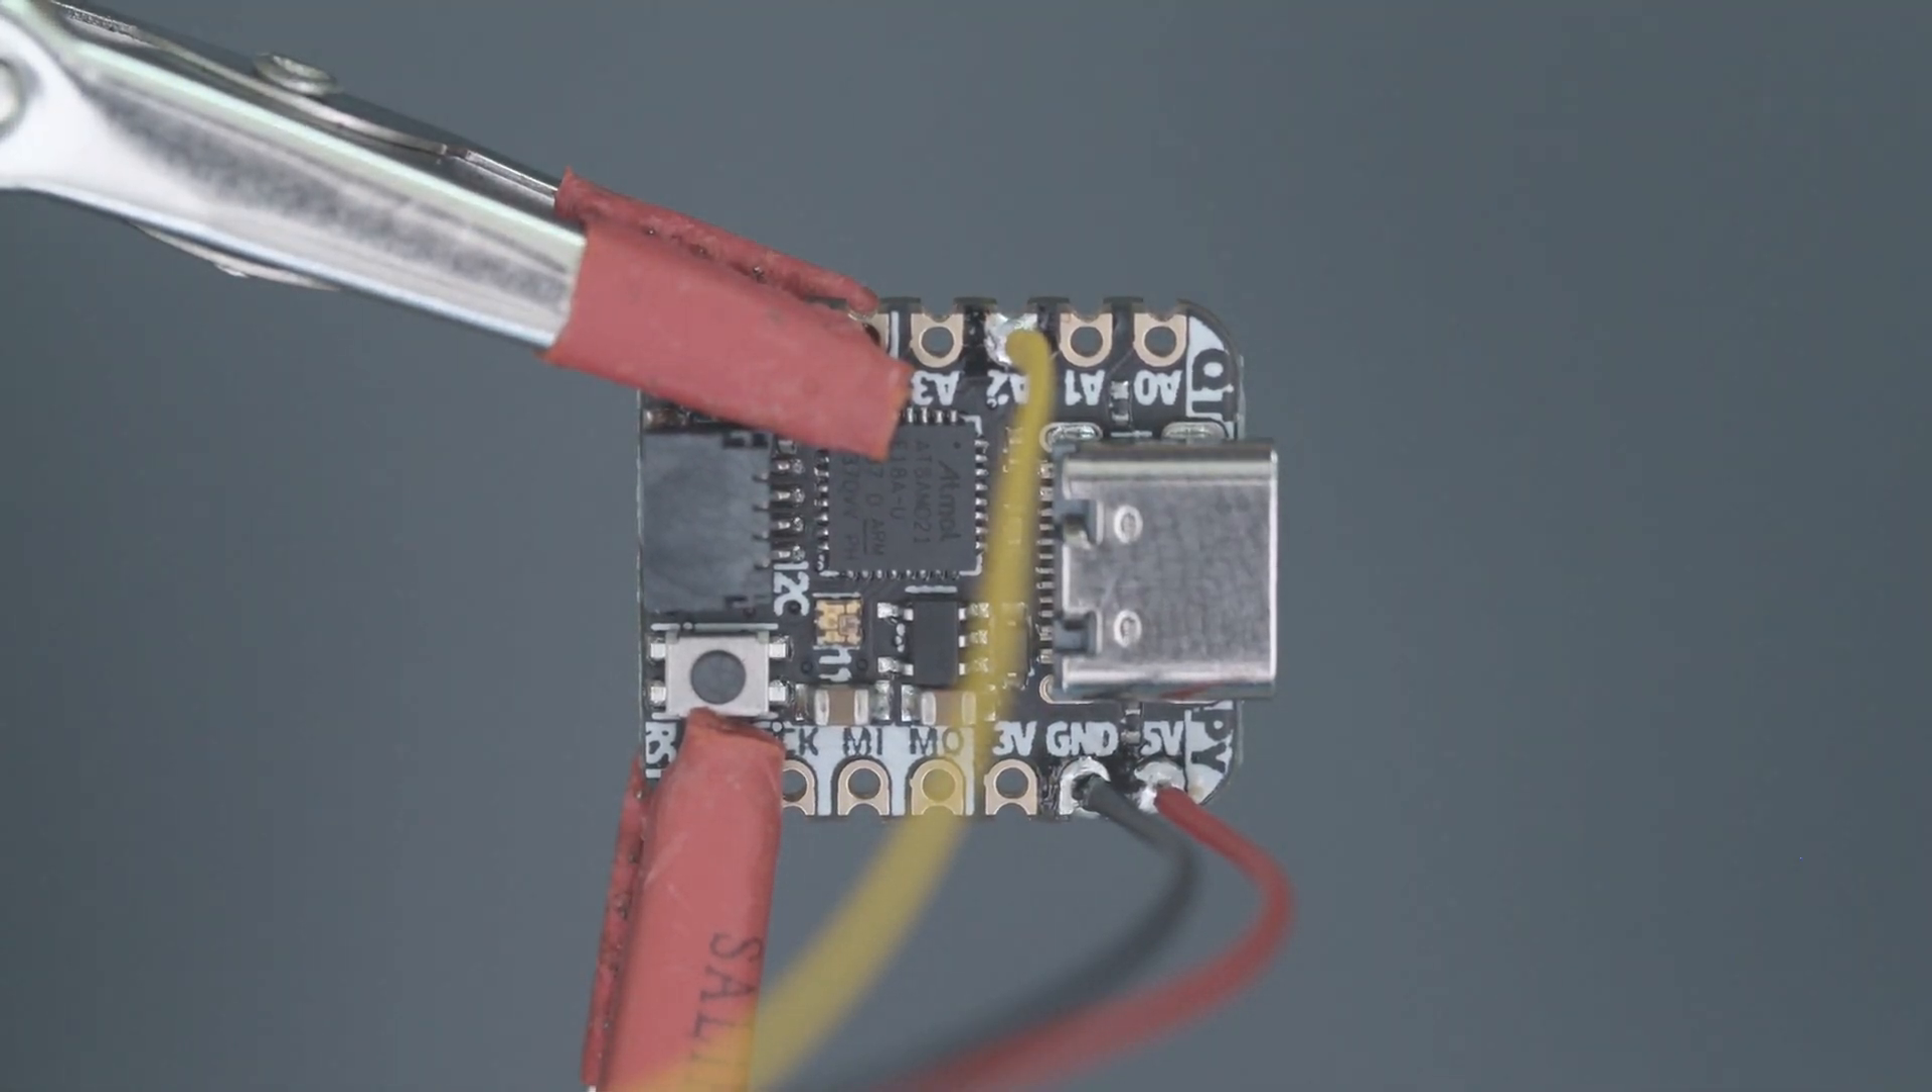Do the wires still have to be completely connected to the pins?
No.